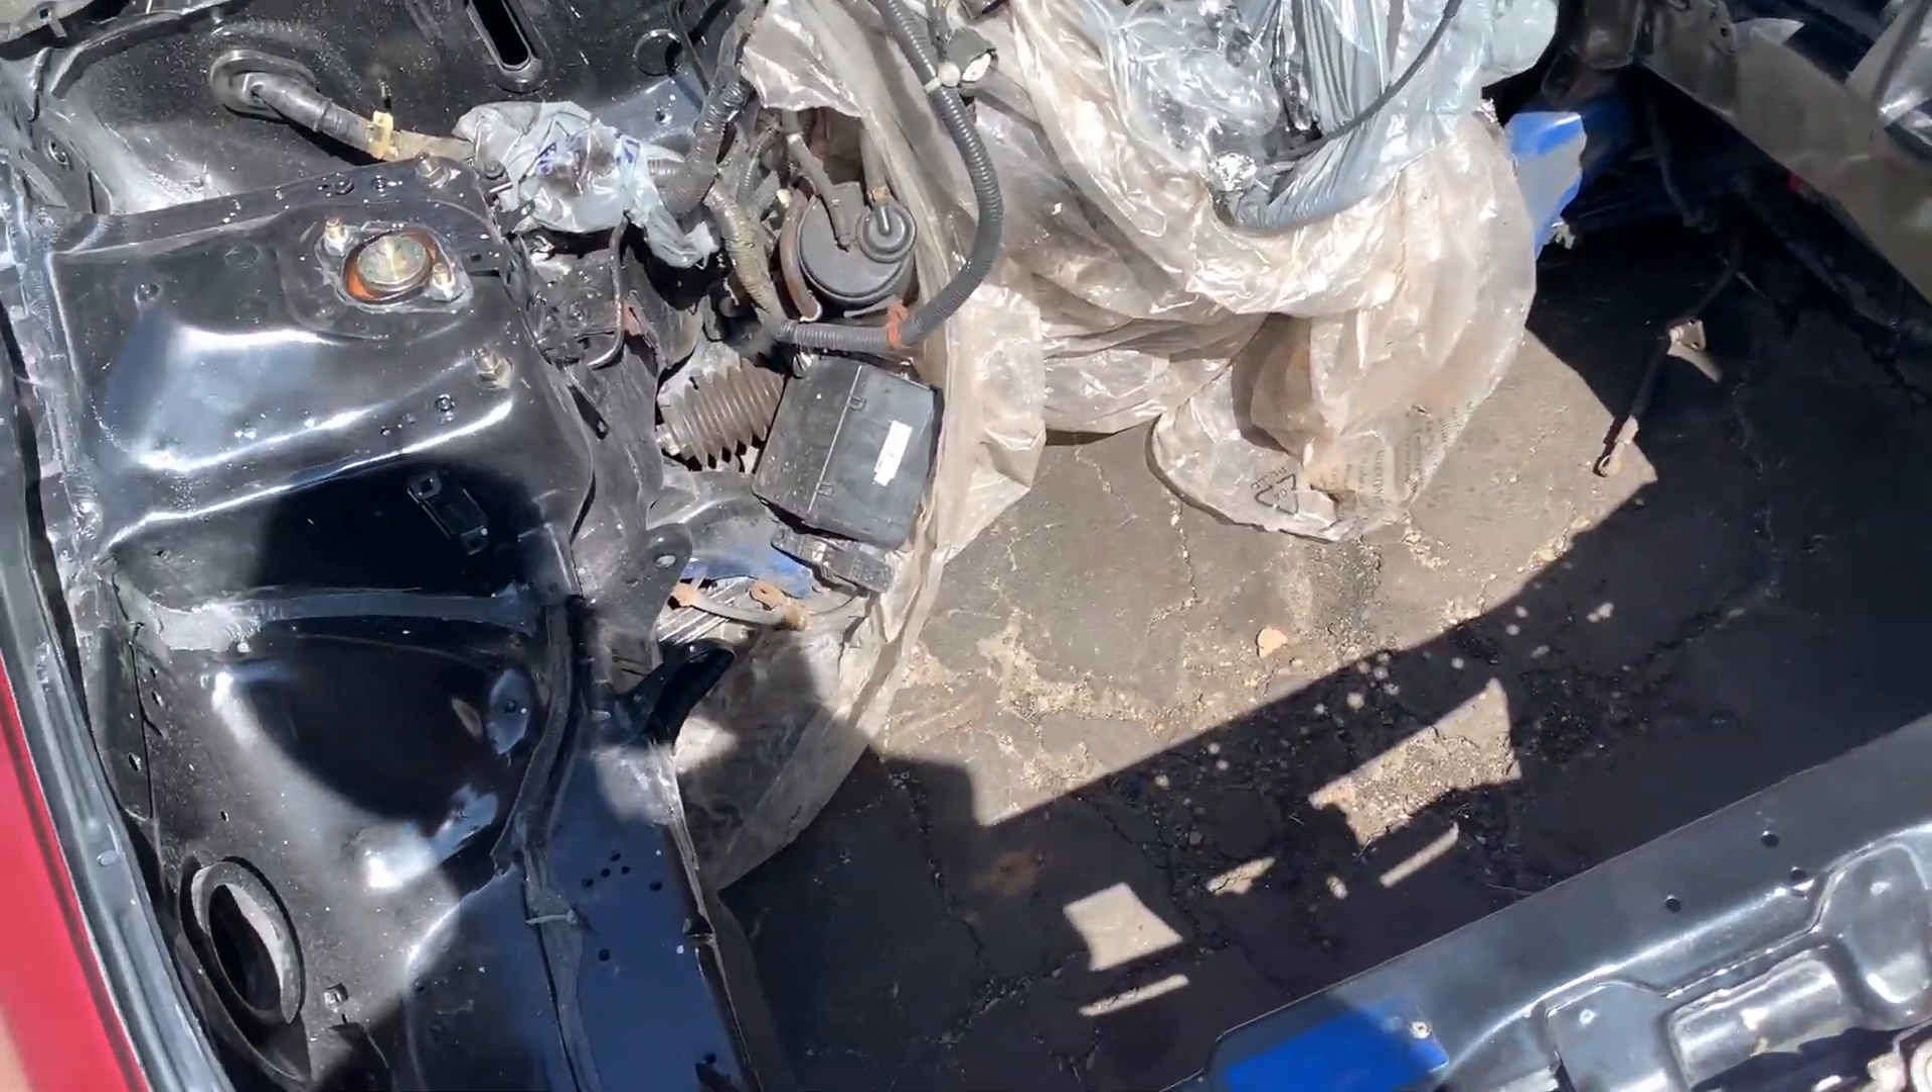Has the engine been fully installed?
No.